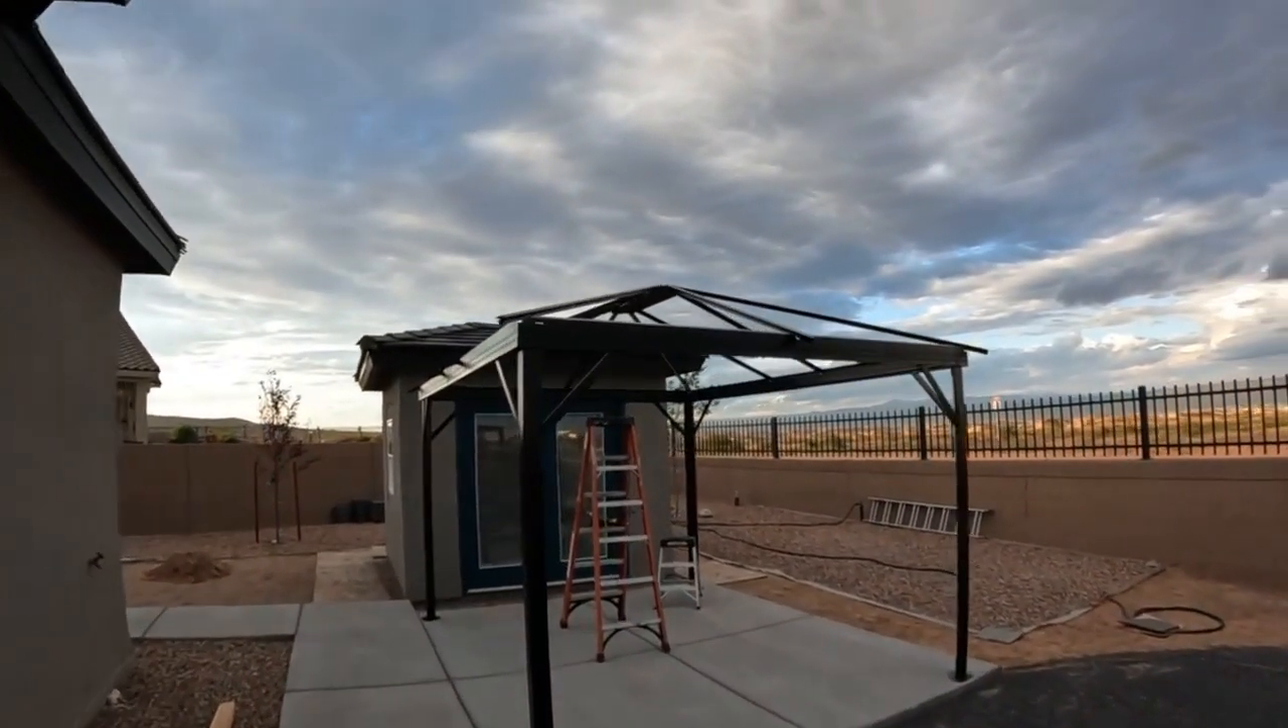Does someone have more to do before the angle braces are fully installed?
No.